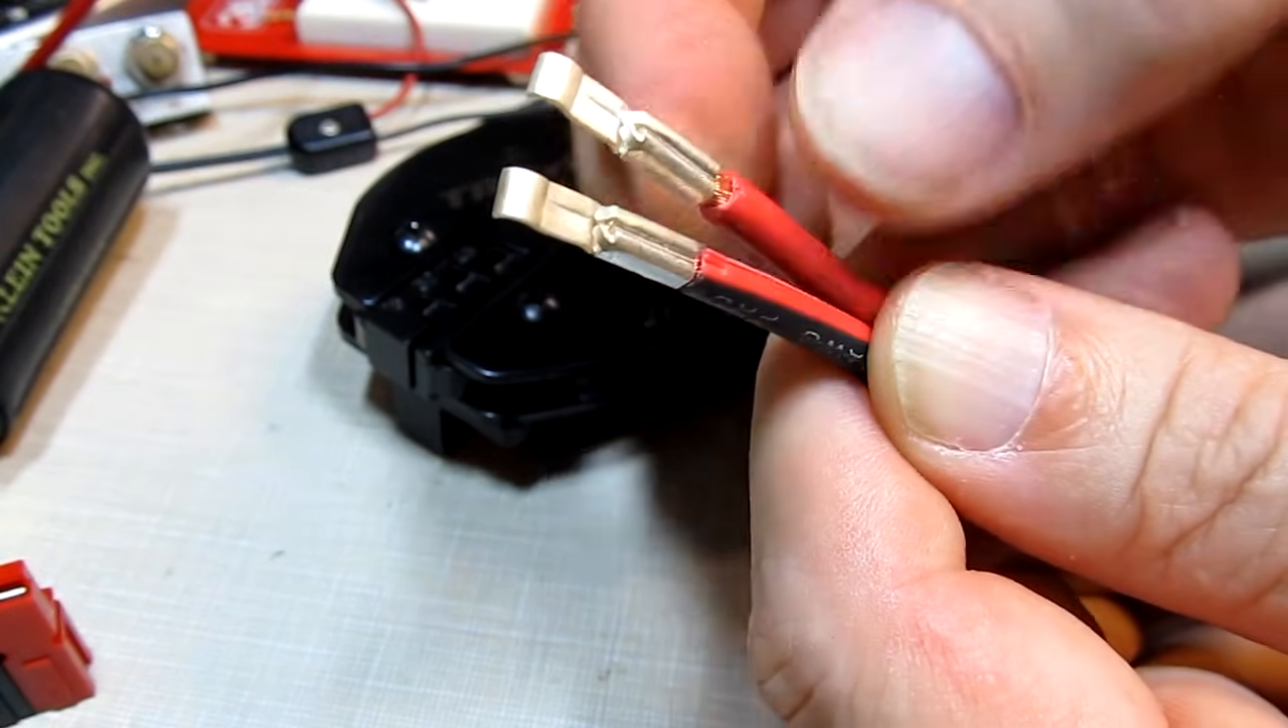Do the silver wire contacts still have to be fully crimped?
No.